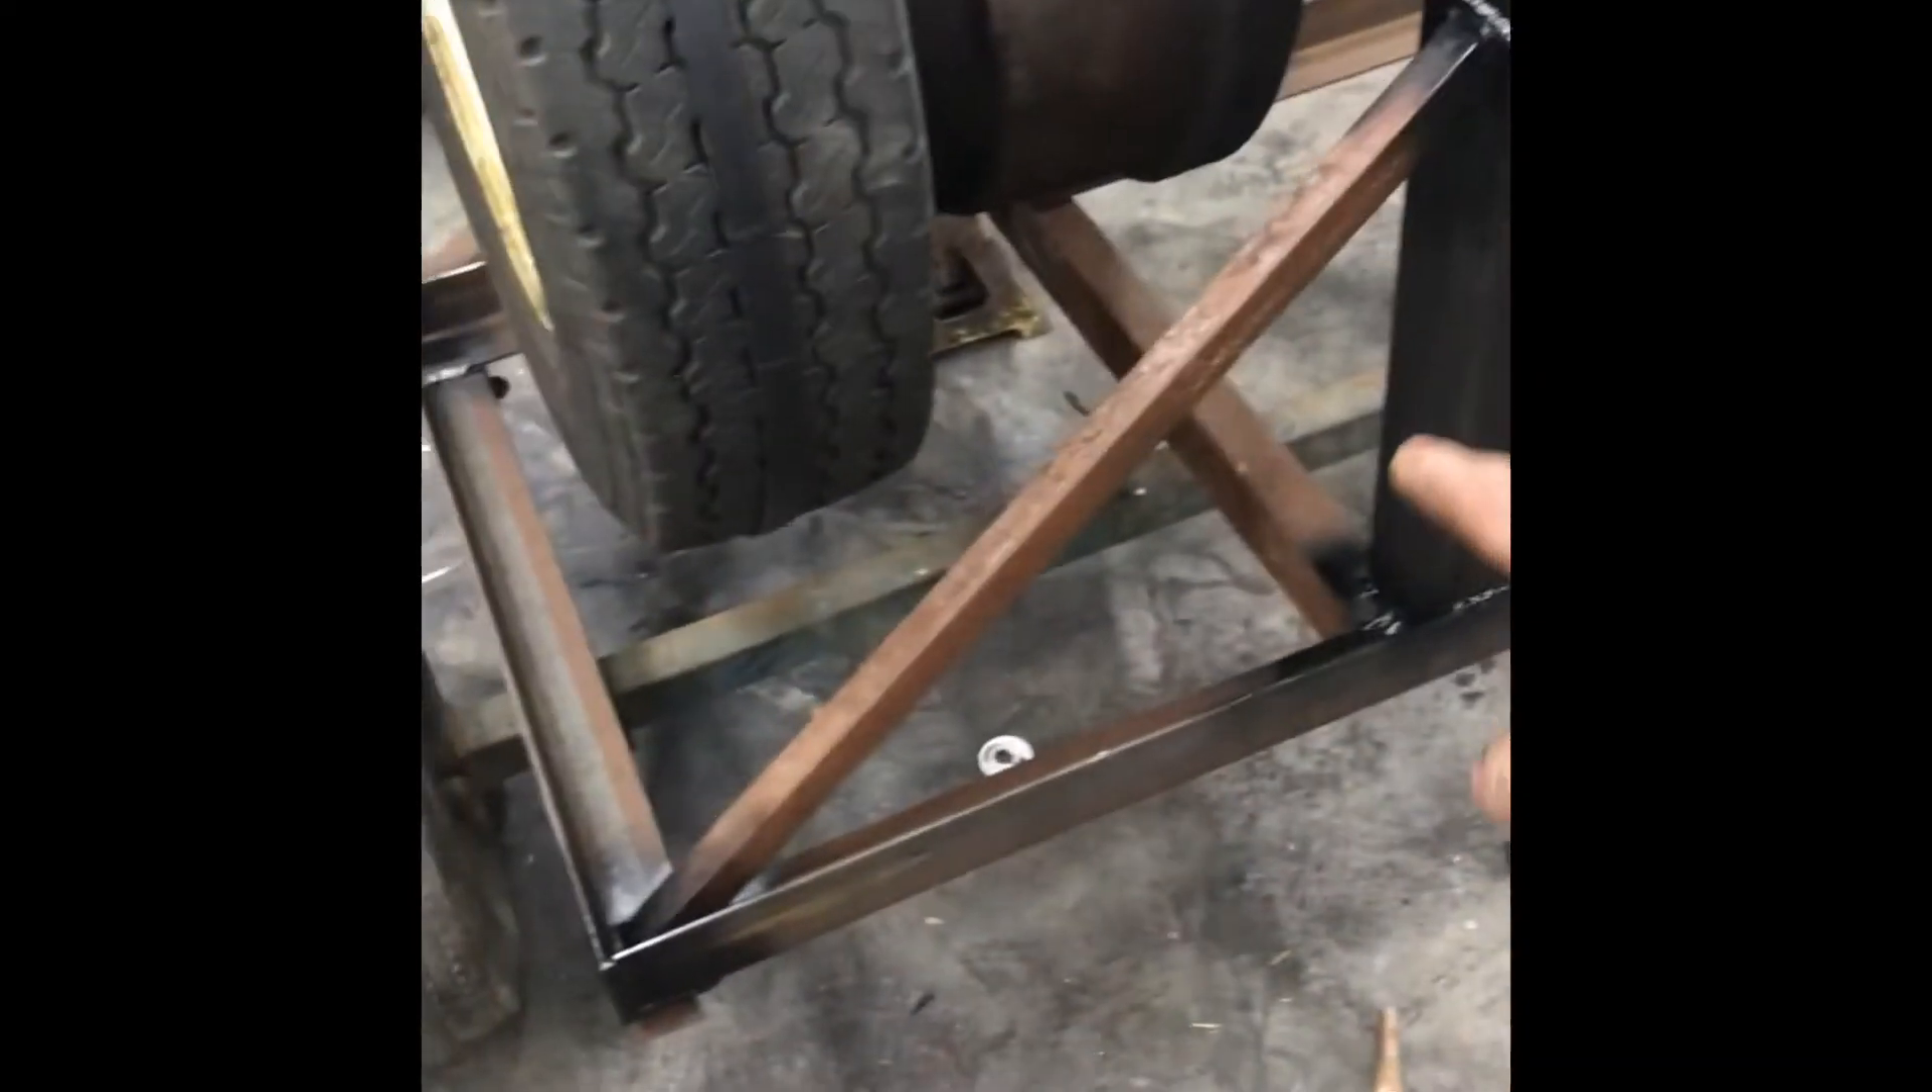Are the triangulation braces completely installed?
Yes.